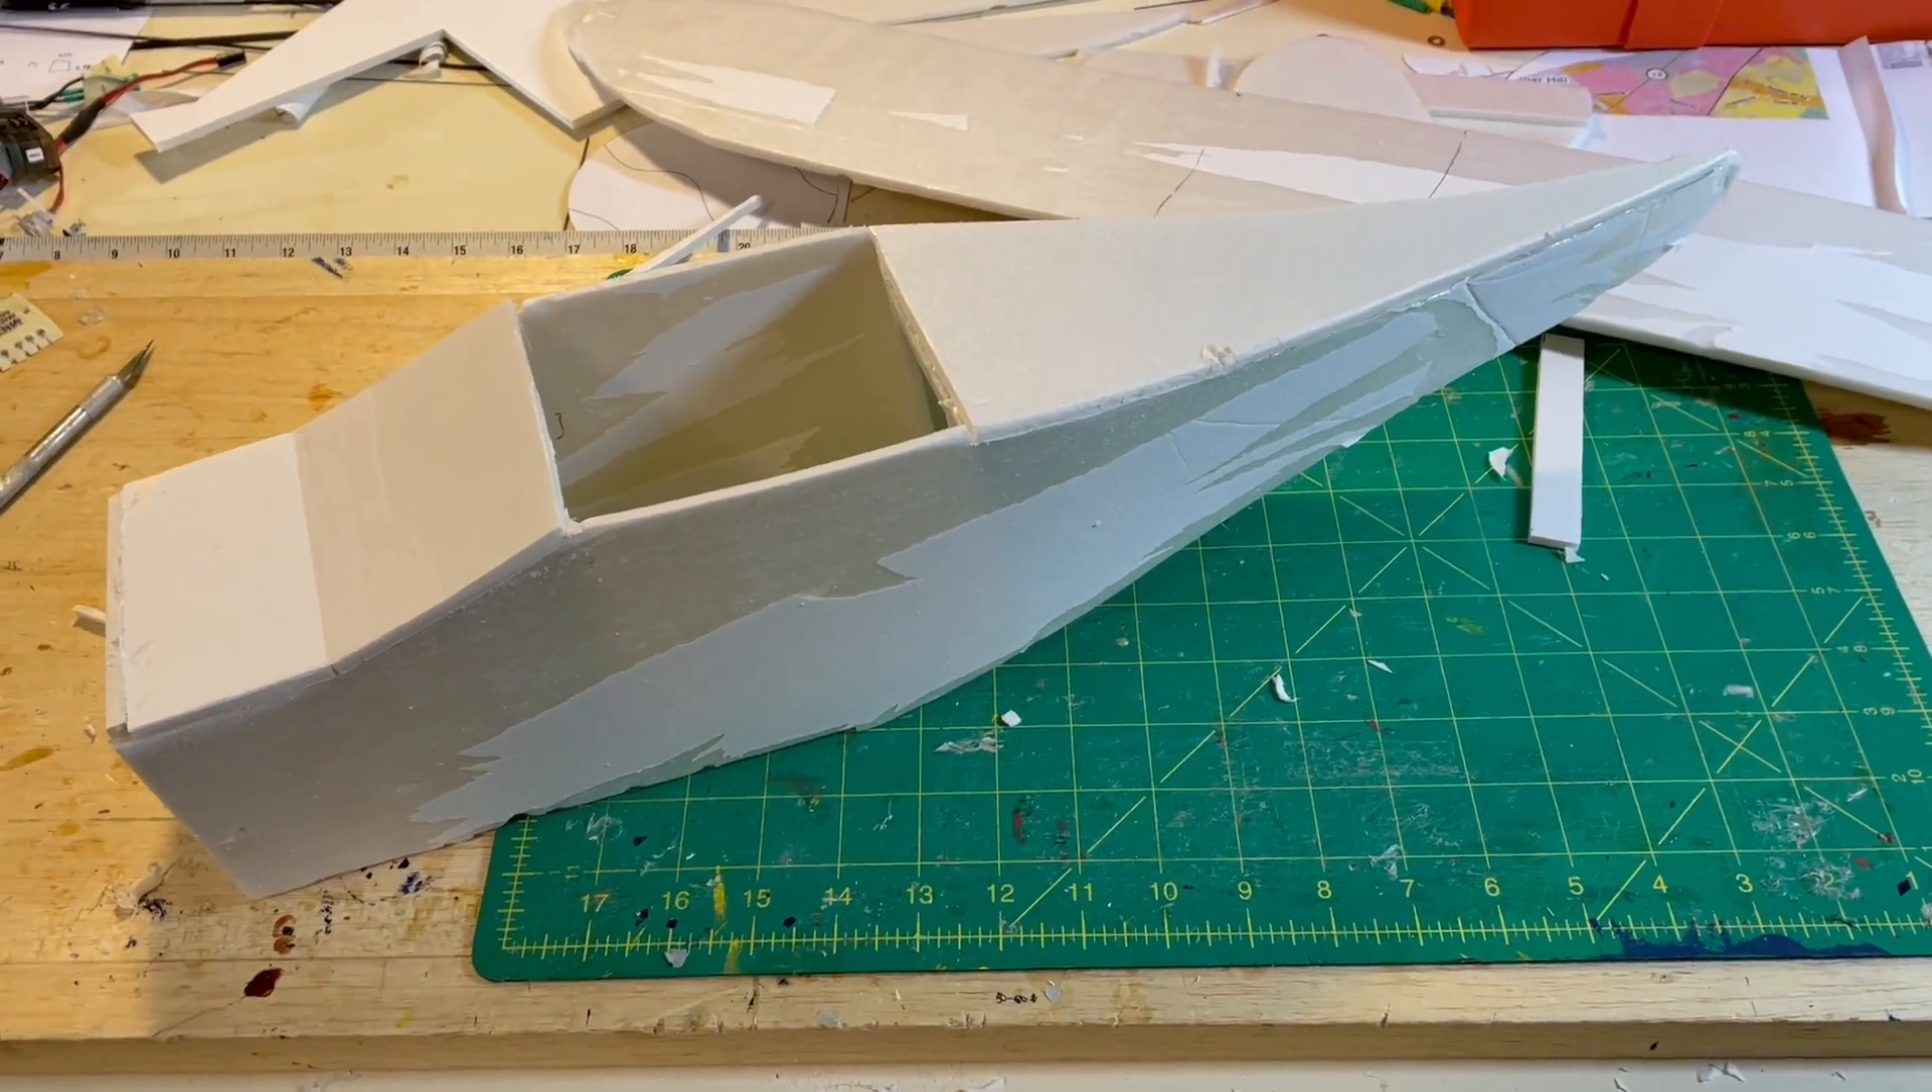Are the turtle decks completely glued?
Yes.